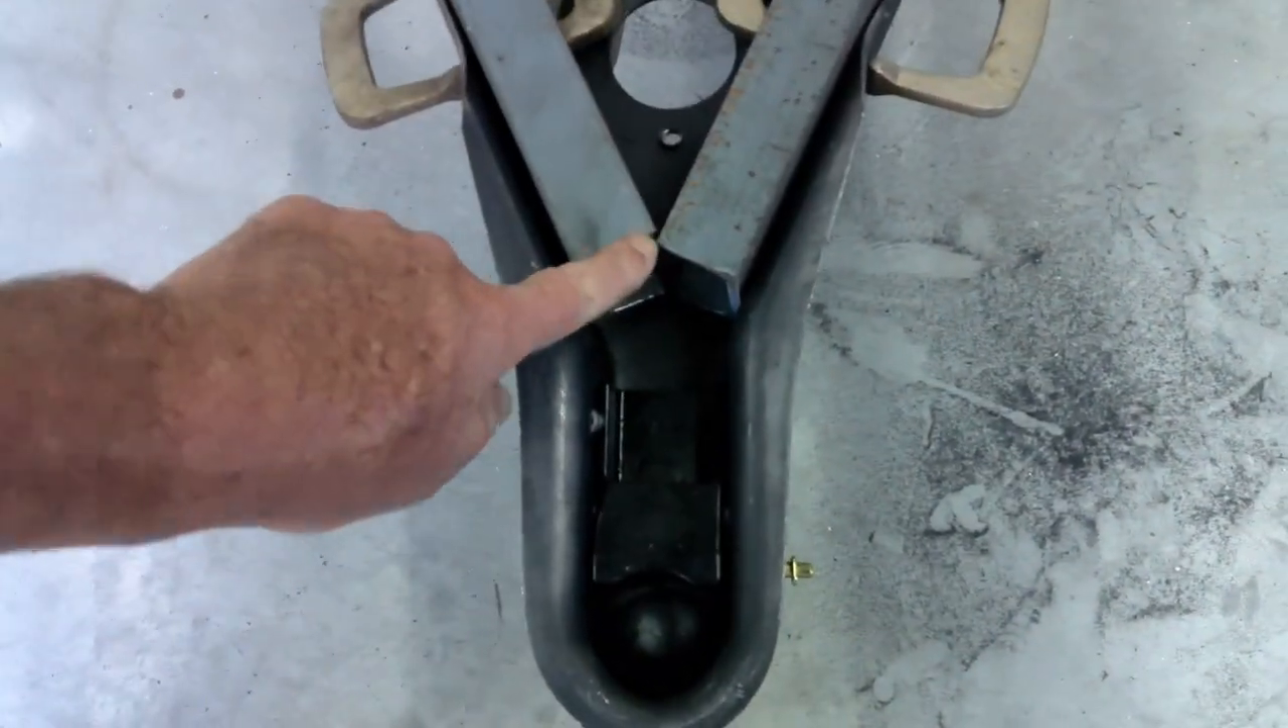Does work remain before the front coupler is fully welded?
Yes.